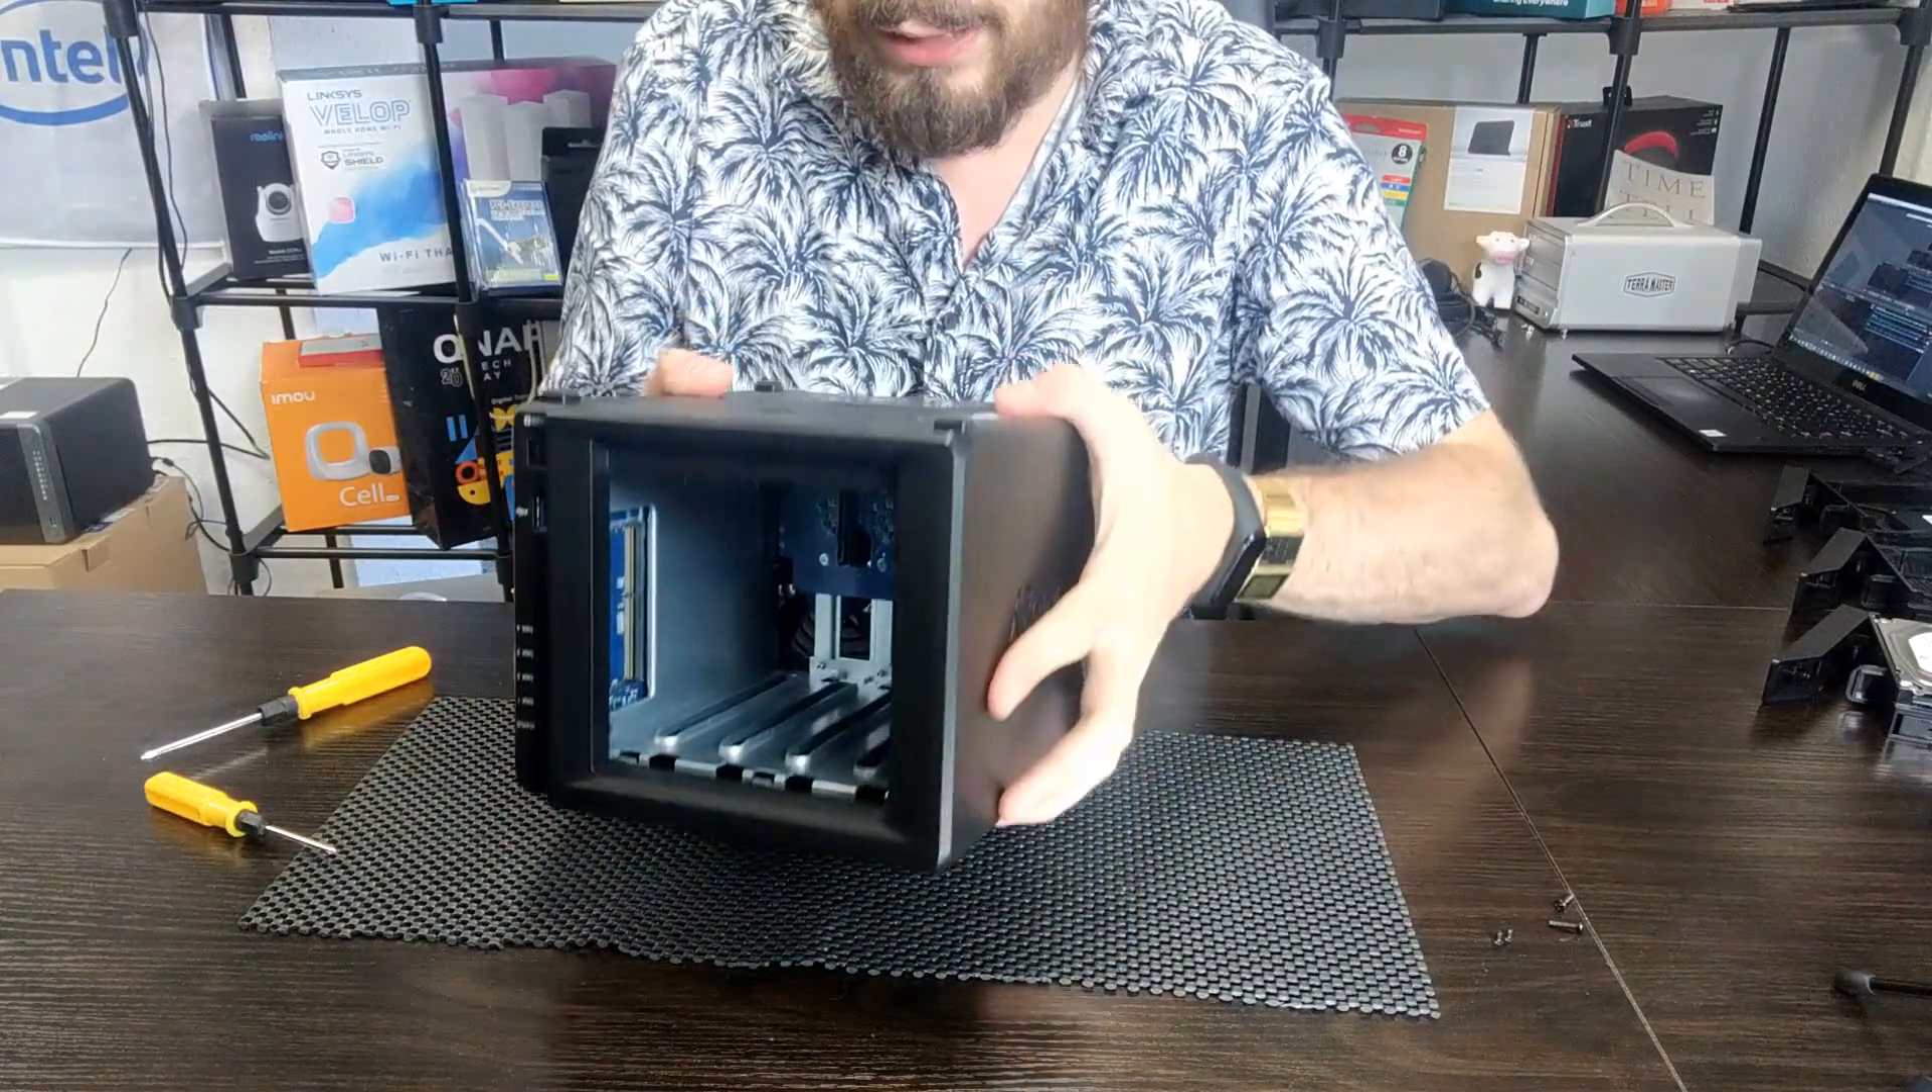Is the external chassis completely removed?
No.